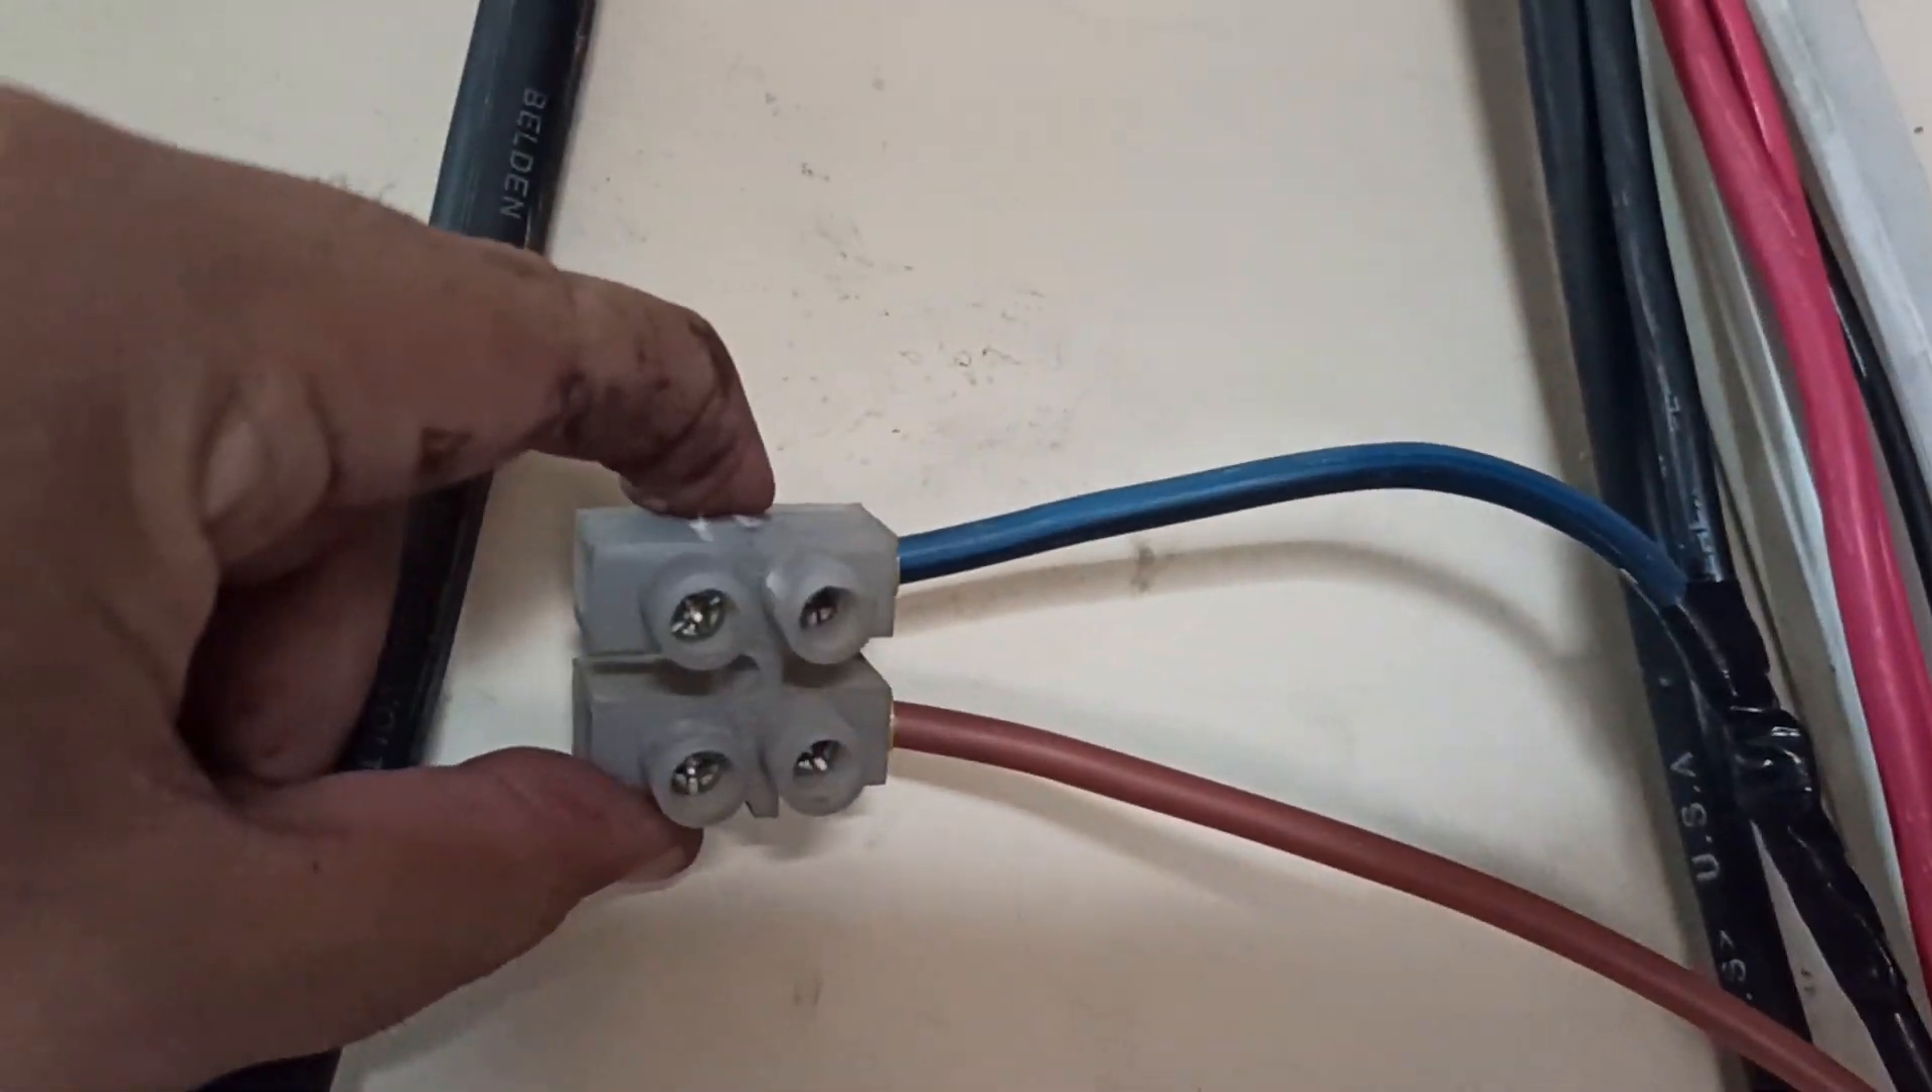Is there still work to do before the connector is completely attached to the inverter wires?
No.